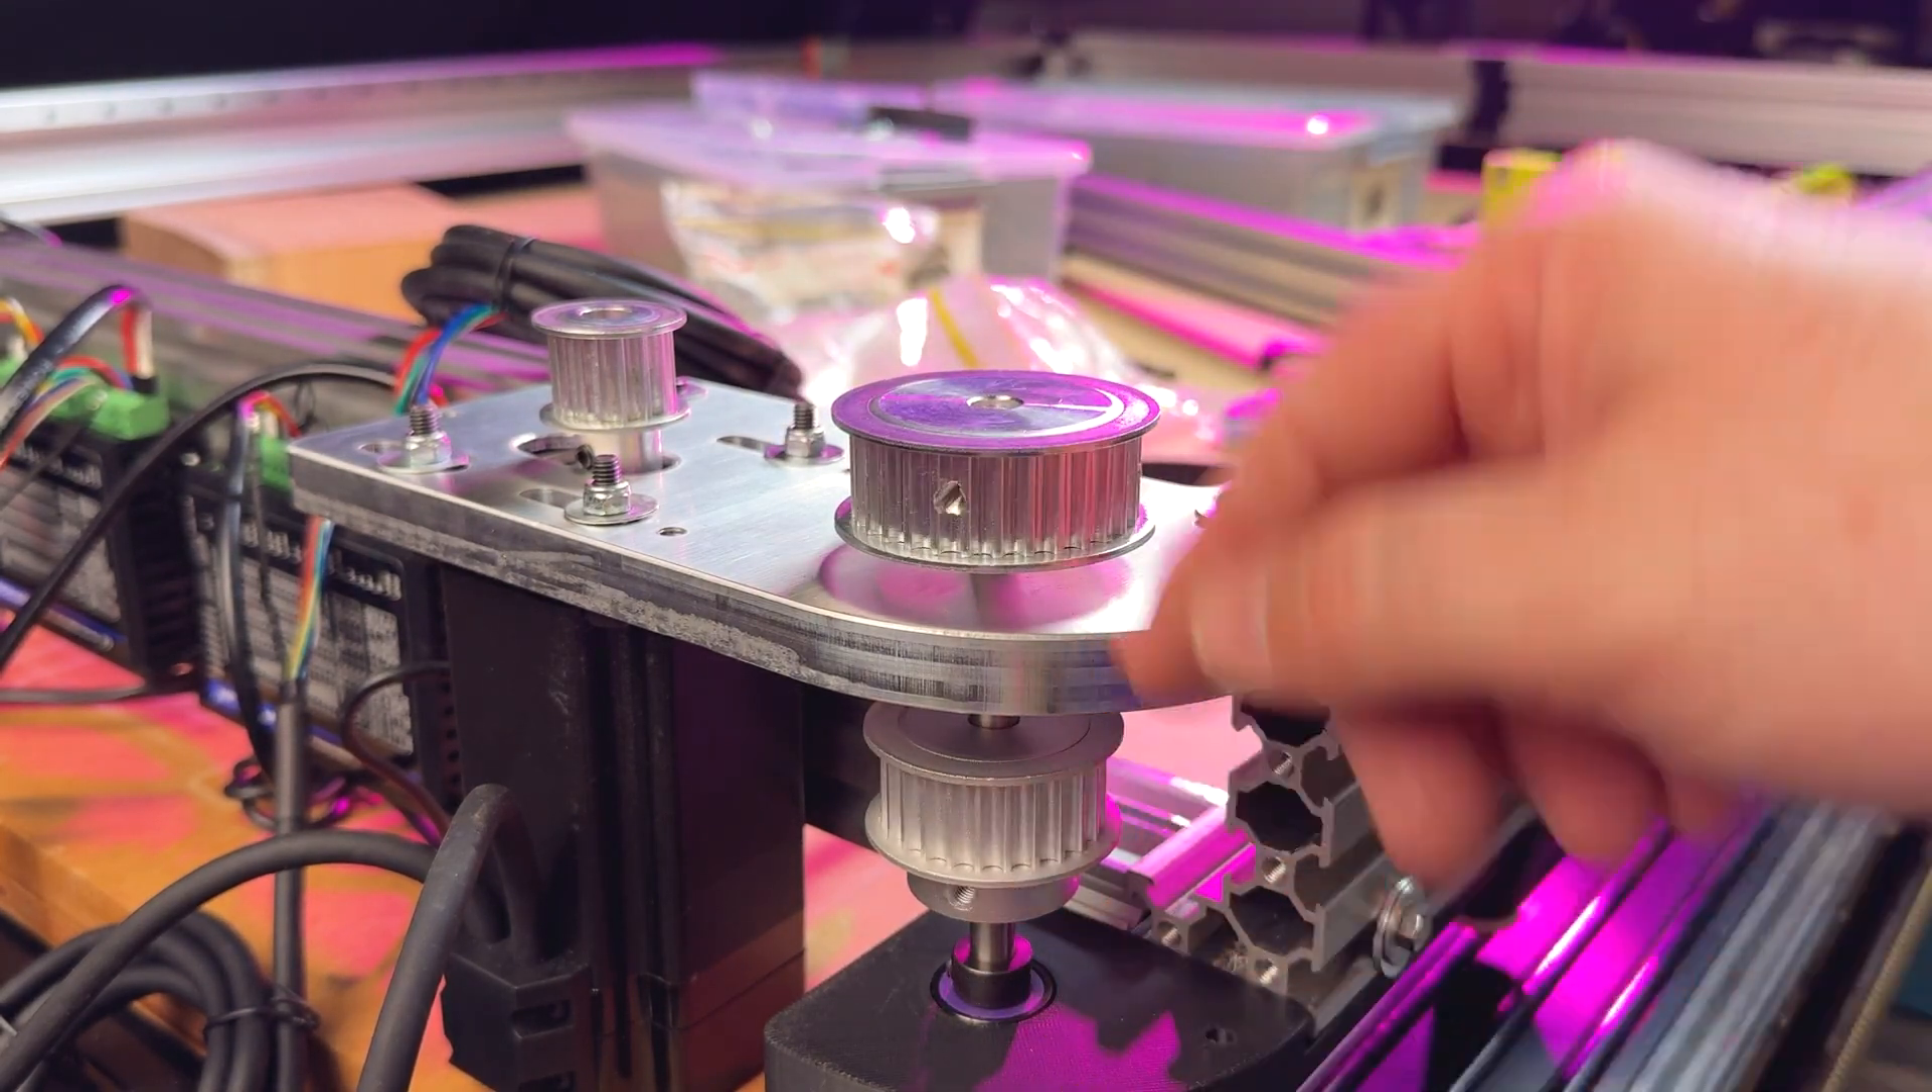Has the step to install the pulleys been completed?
Yes.